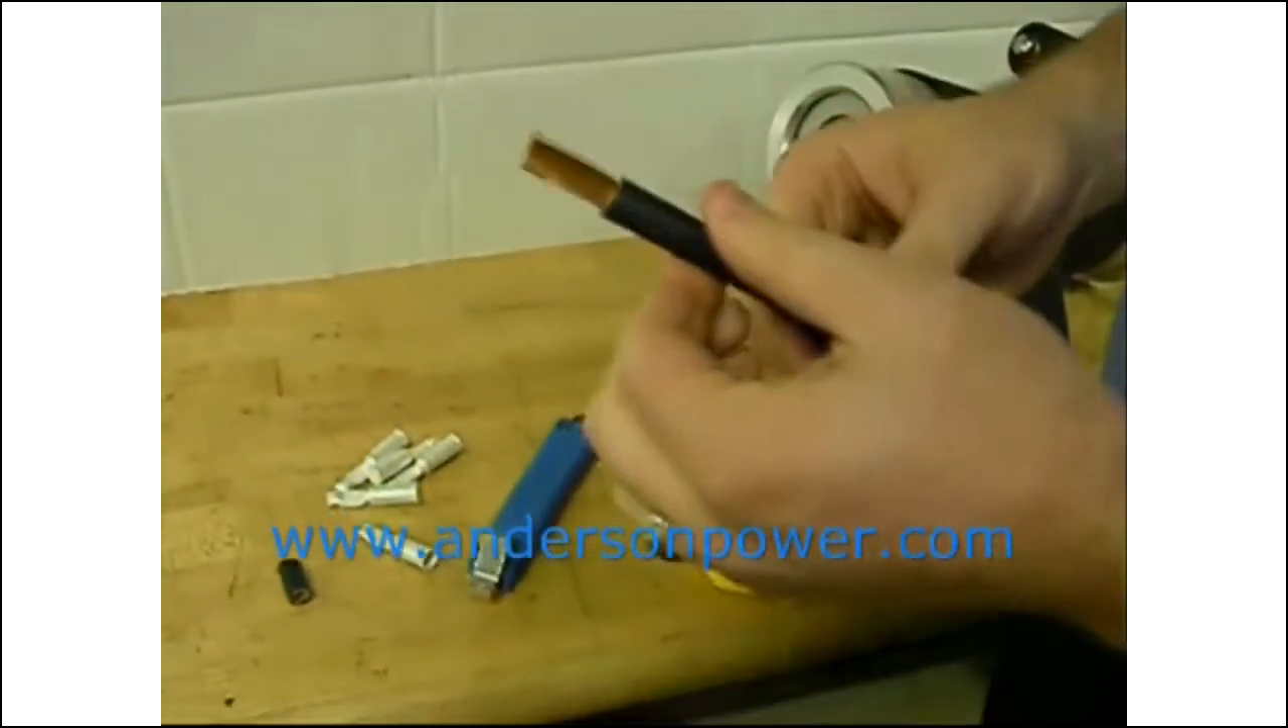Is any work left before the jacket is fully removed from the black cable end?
No.